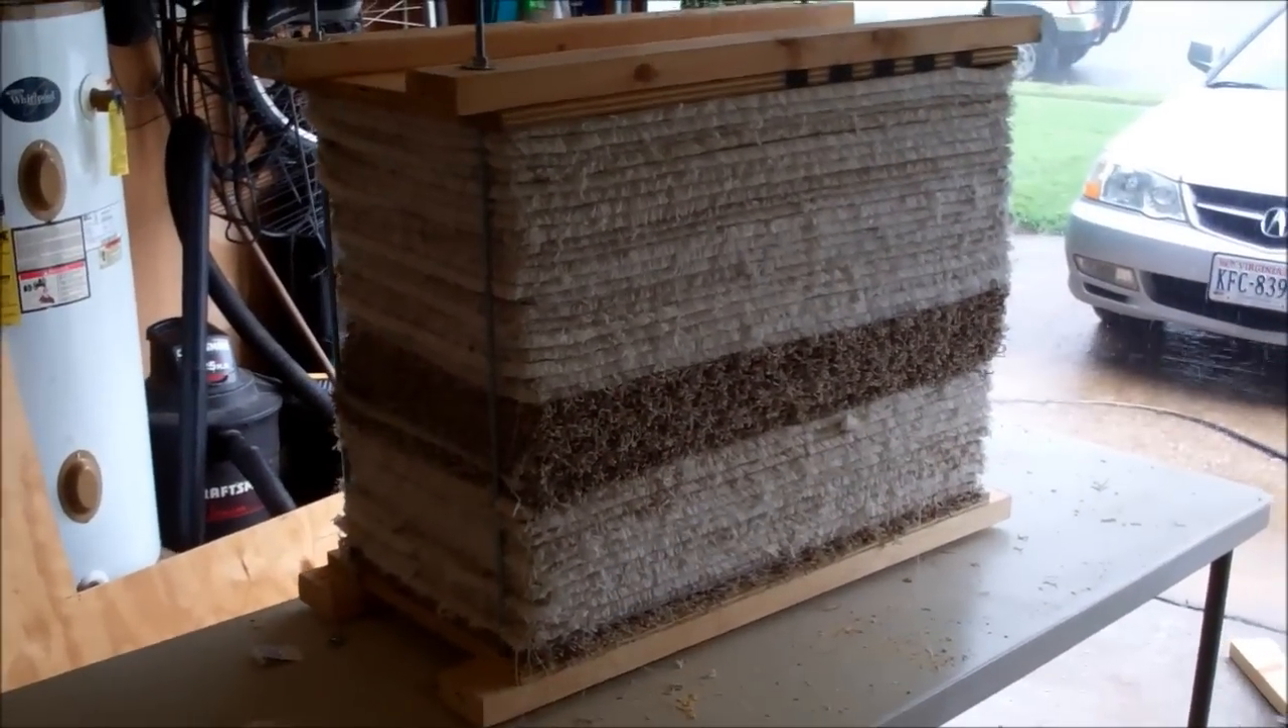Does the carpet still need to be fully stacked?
No.